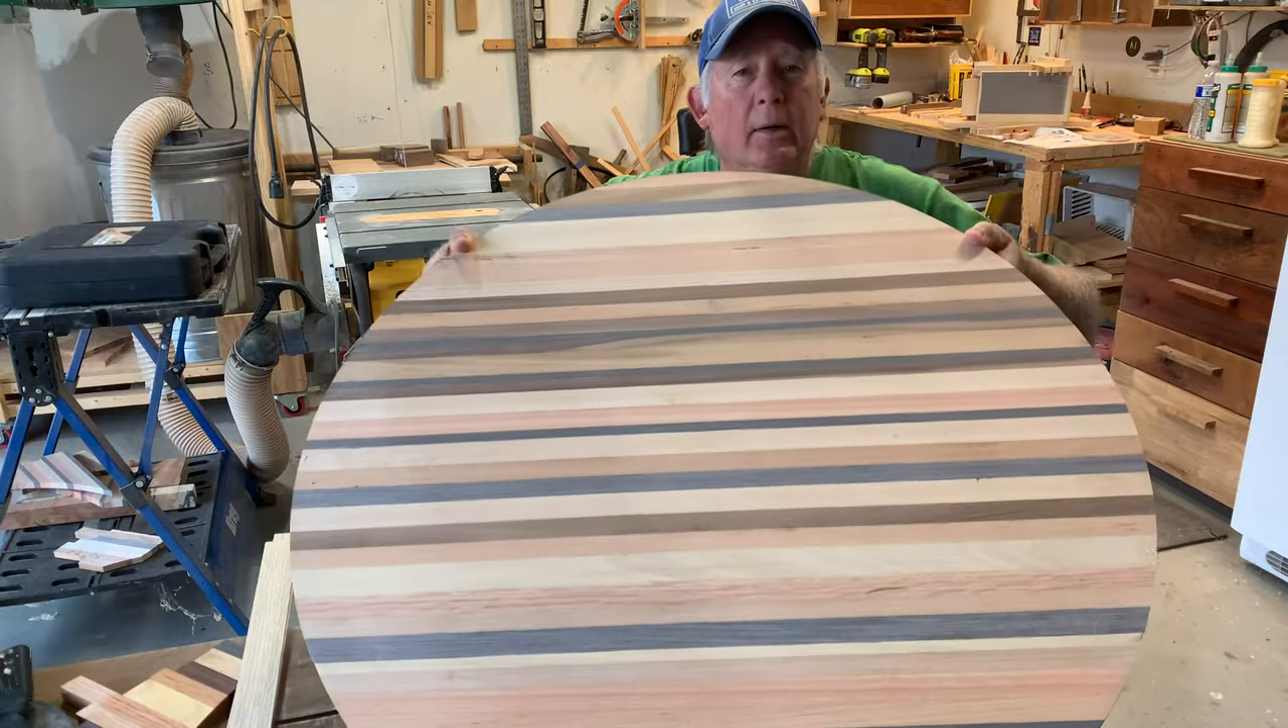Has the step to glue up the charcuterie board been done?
Yes.